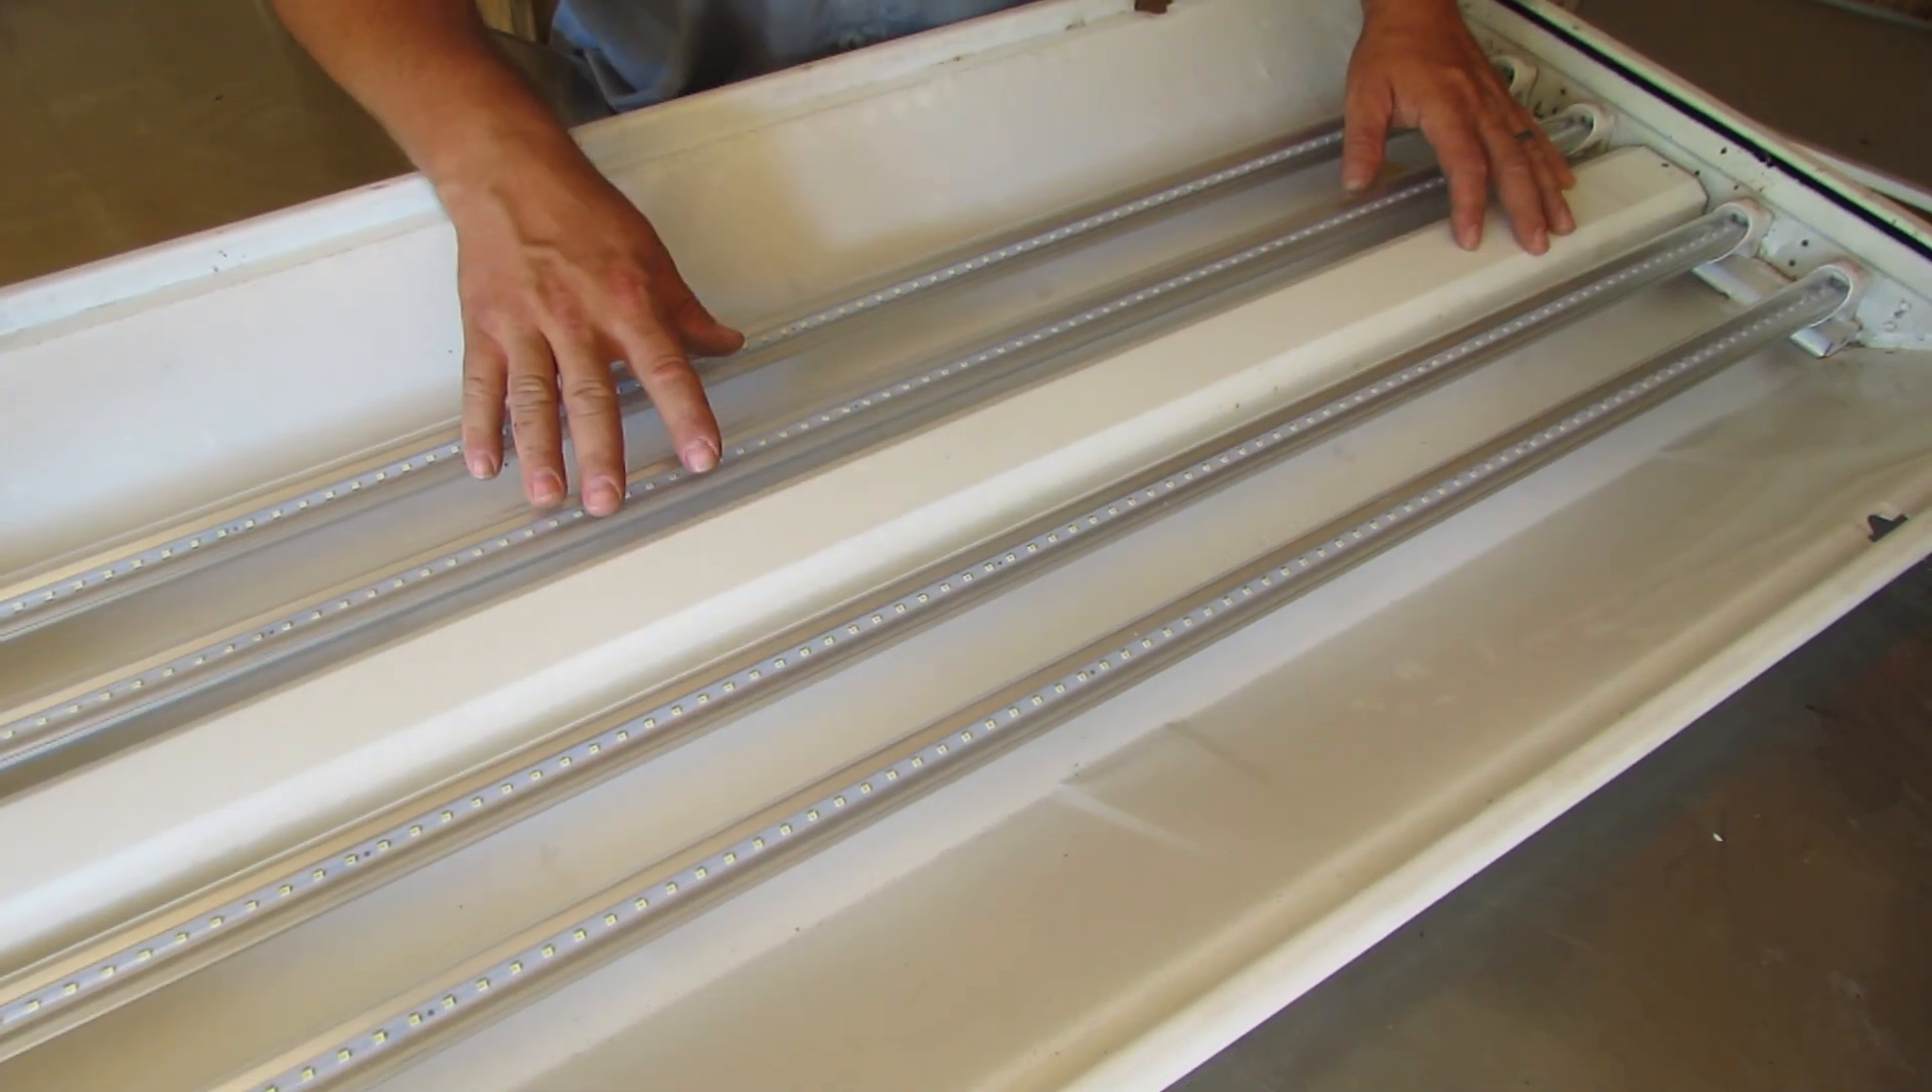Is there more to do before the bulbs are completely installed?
No.